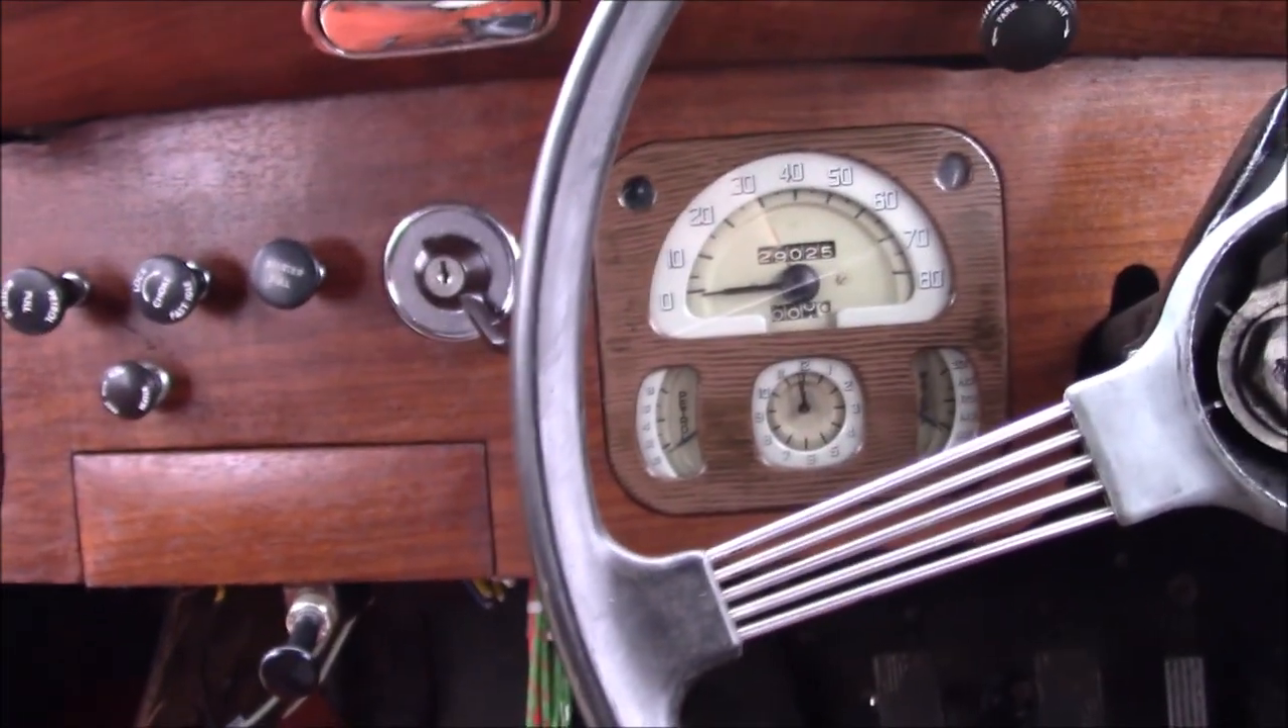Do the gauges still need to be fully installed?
No.